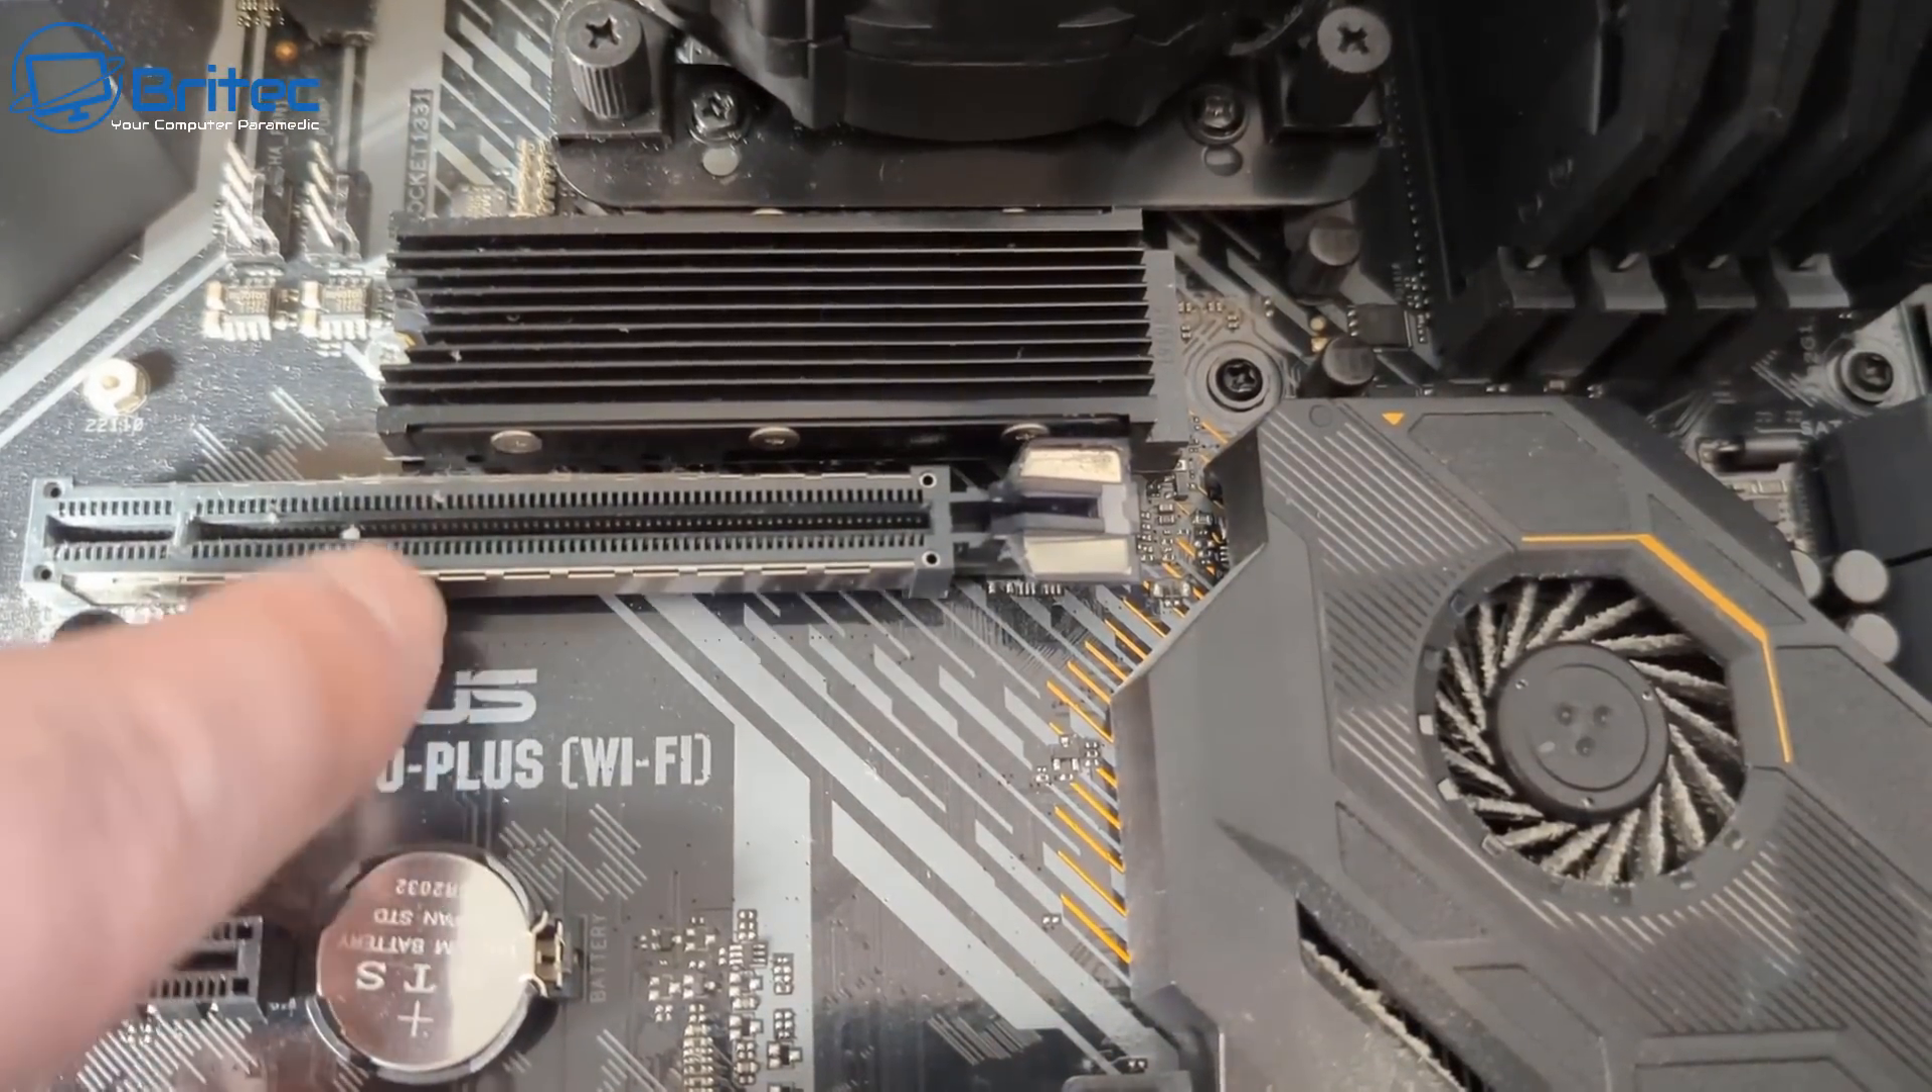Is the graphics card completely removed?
Yes.